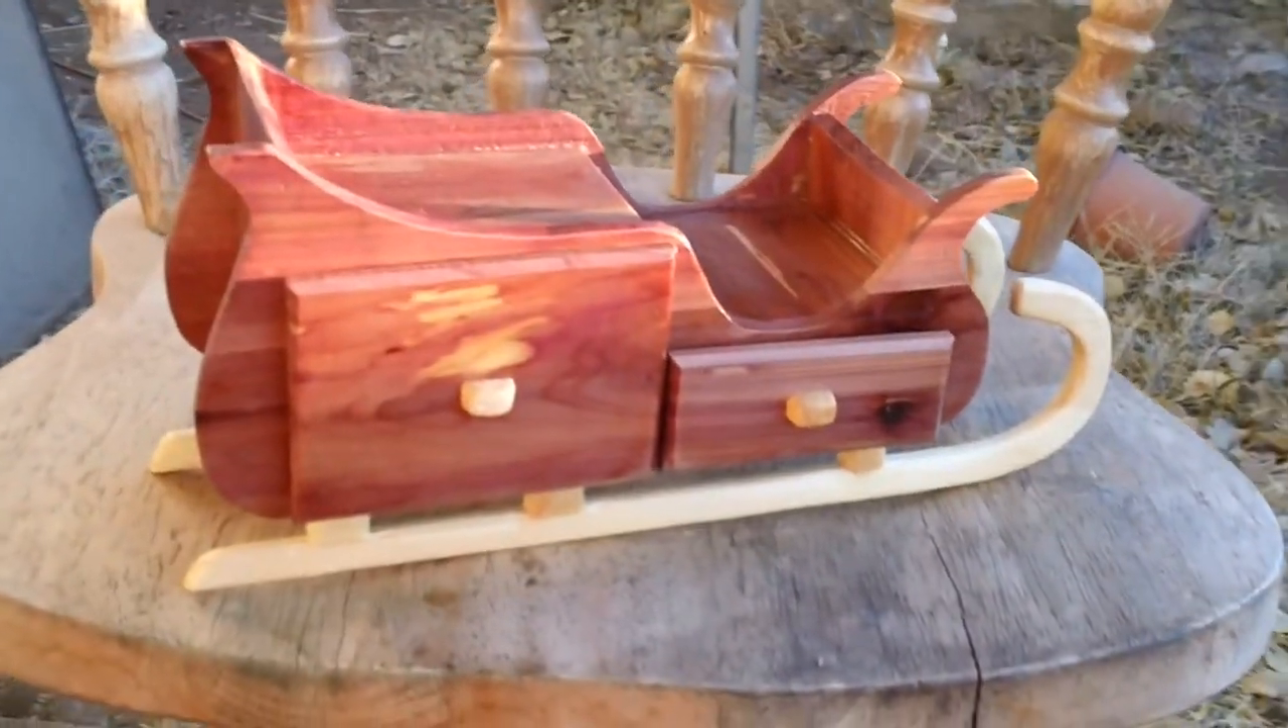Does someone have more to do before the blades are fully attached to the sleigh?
No.